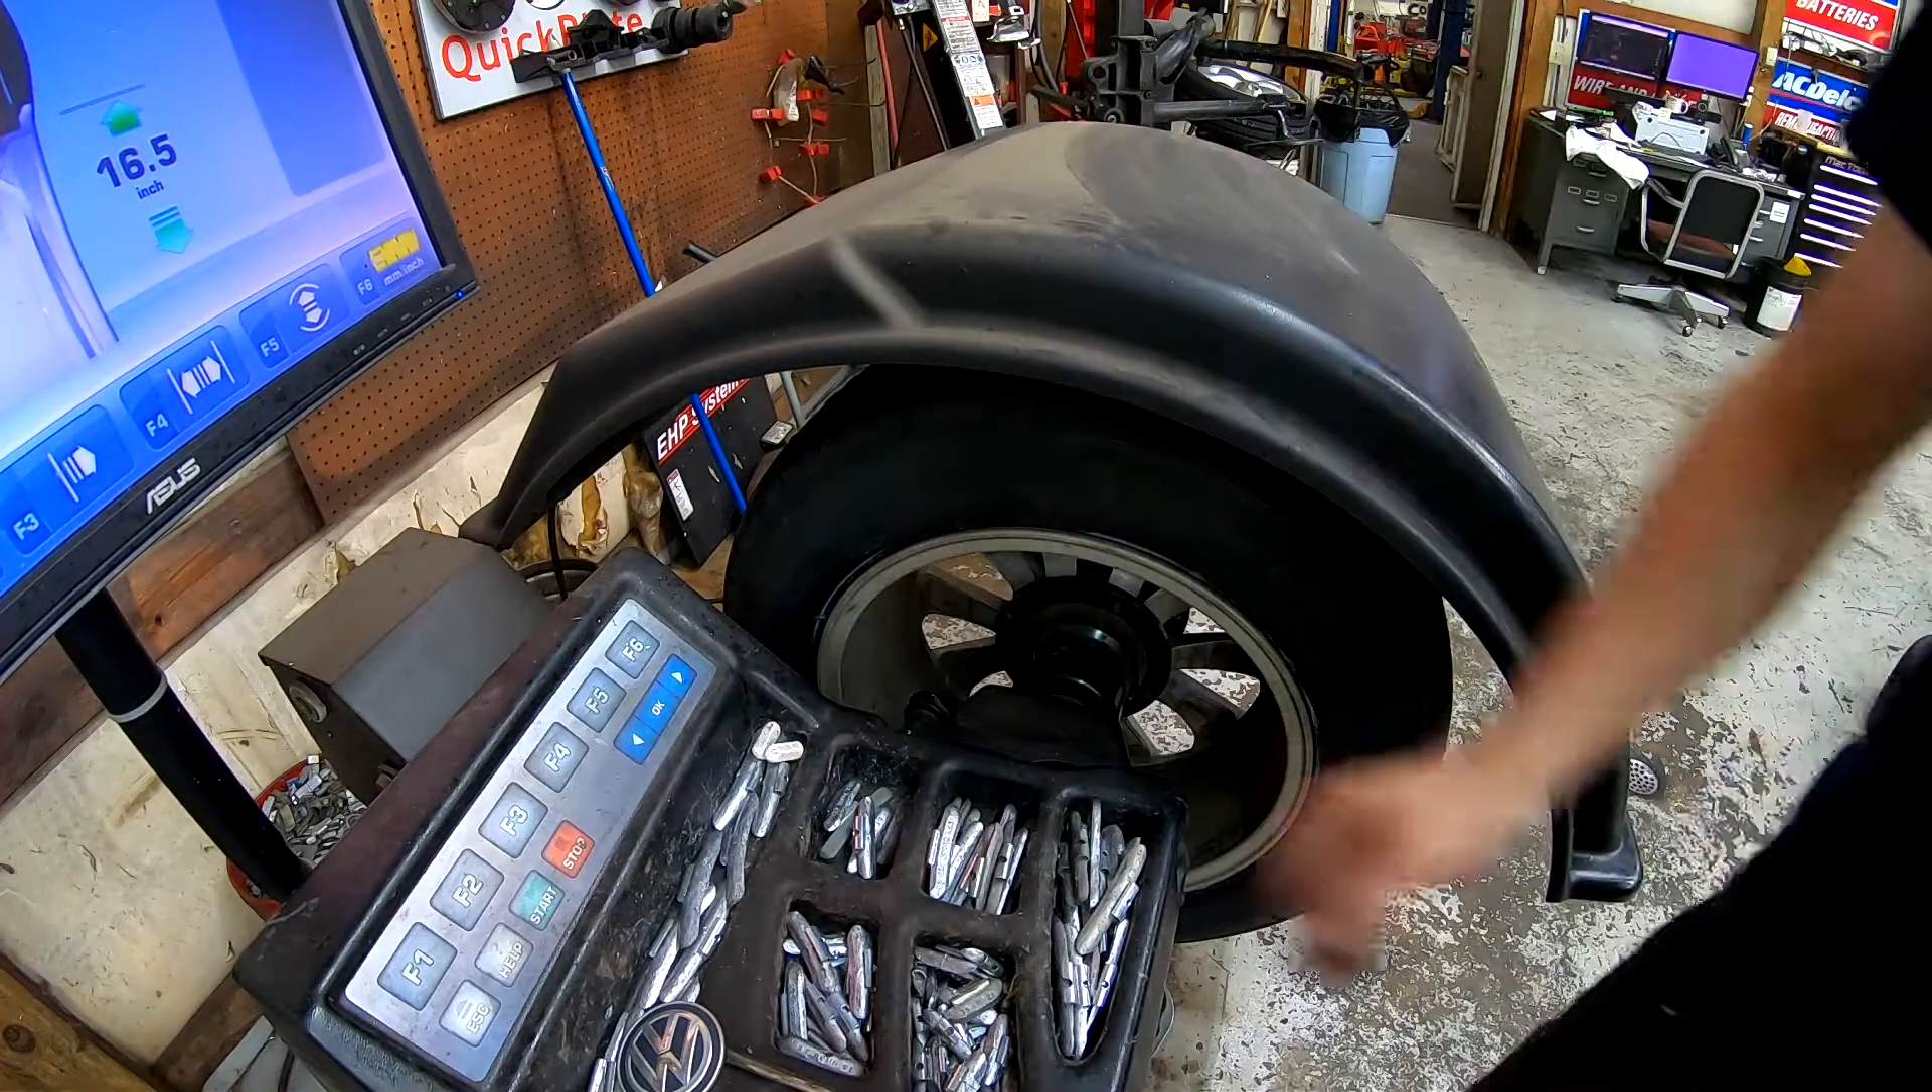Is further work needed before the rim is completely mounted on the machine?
No.